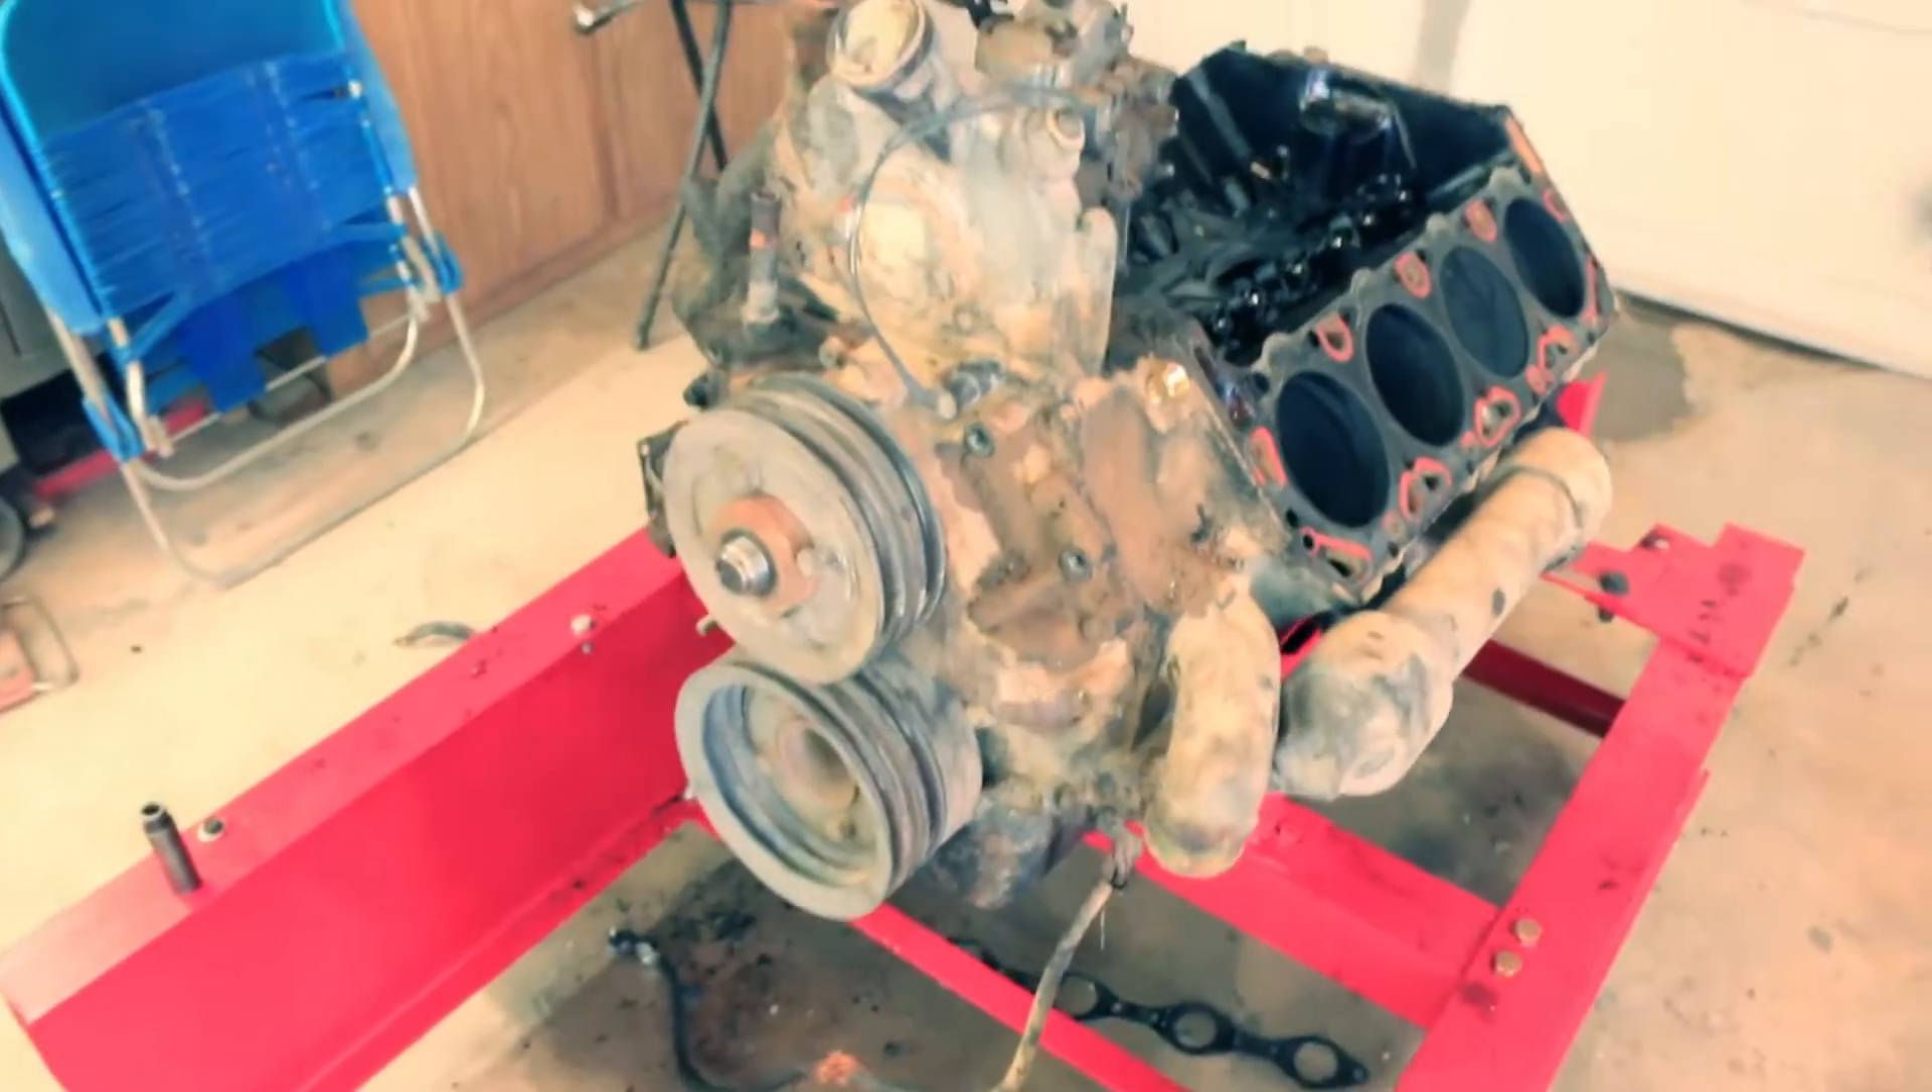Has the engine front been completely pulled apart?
No.